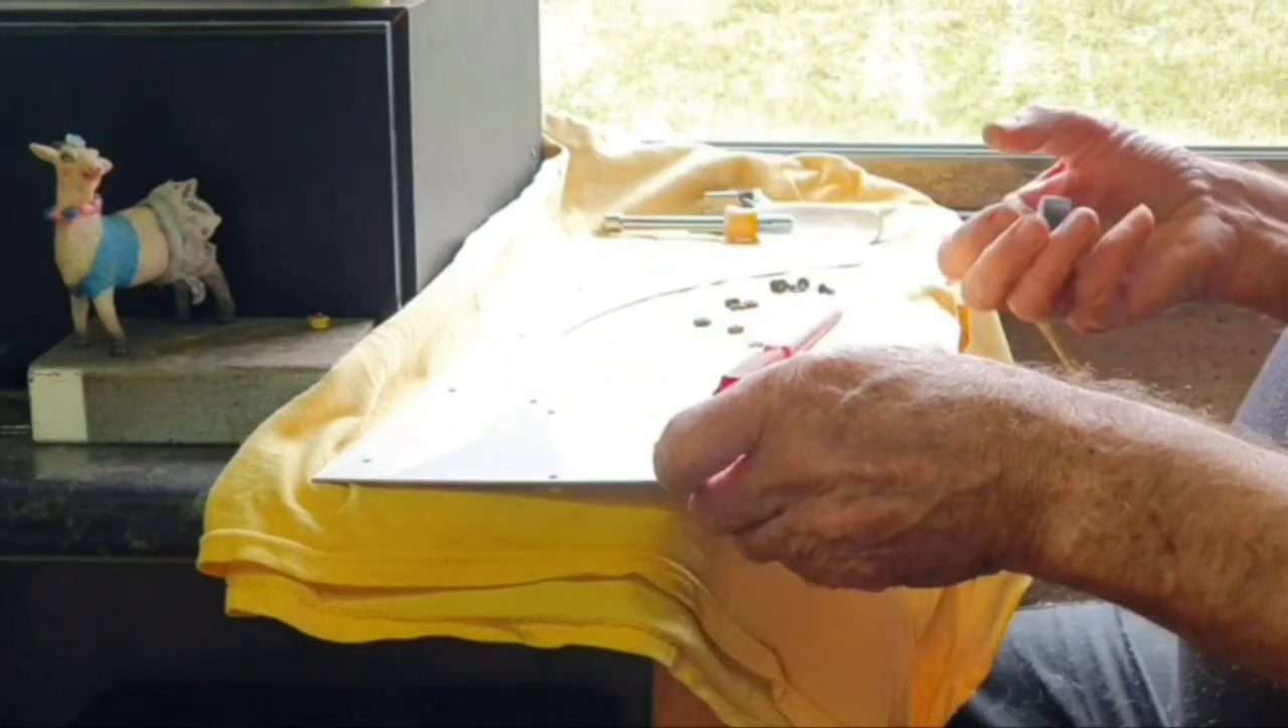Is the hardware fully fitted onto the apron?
No.